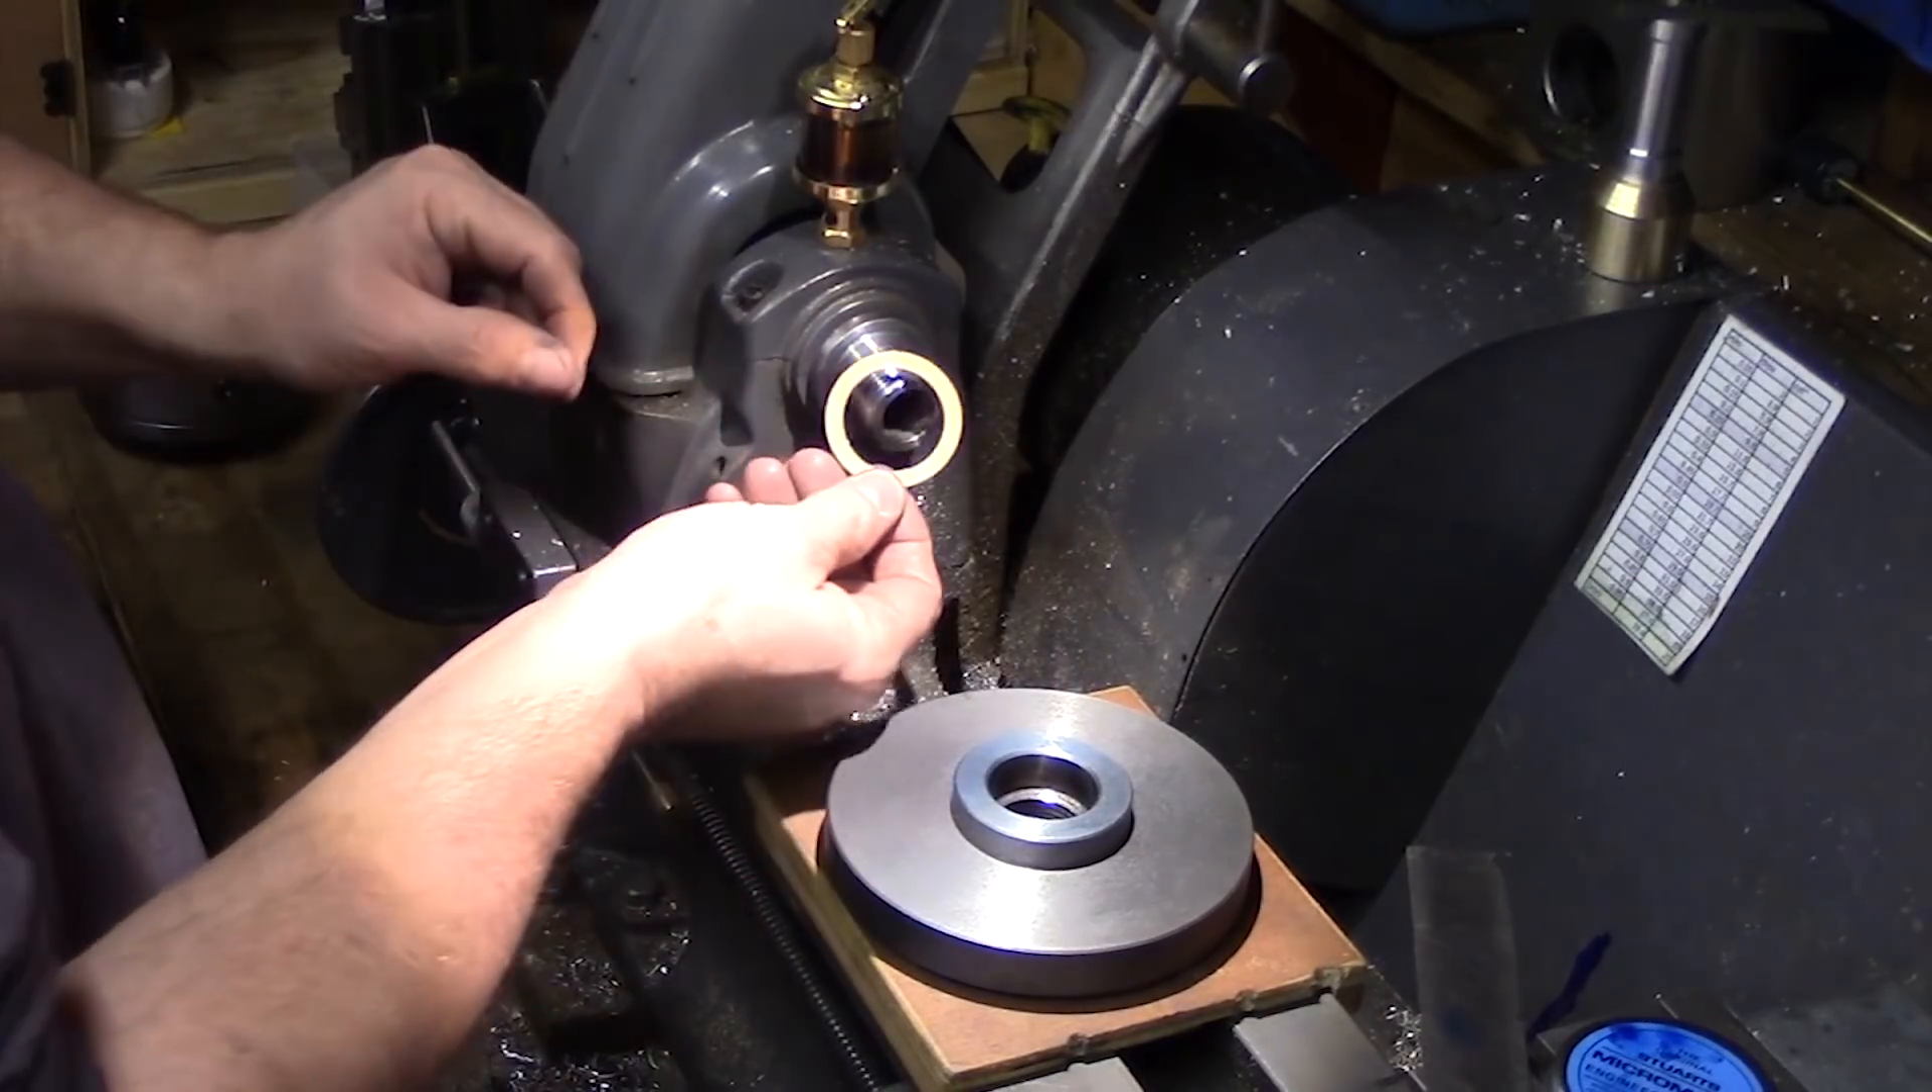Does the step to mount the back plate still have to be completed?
Yes.